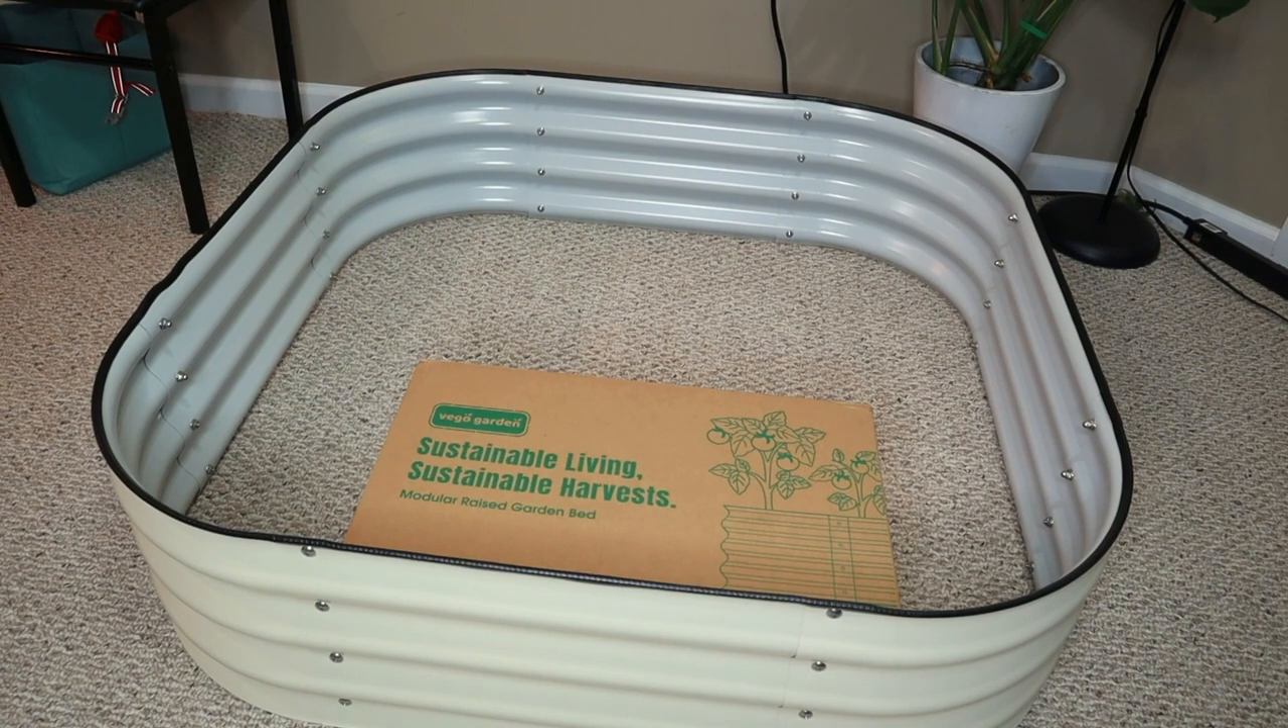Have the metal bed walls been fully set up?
Yes.